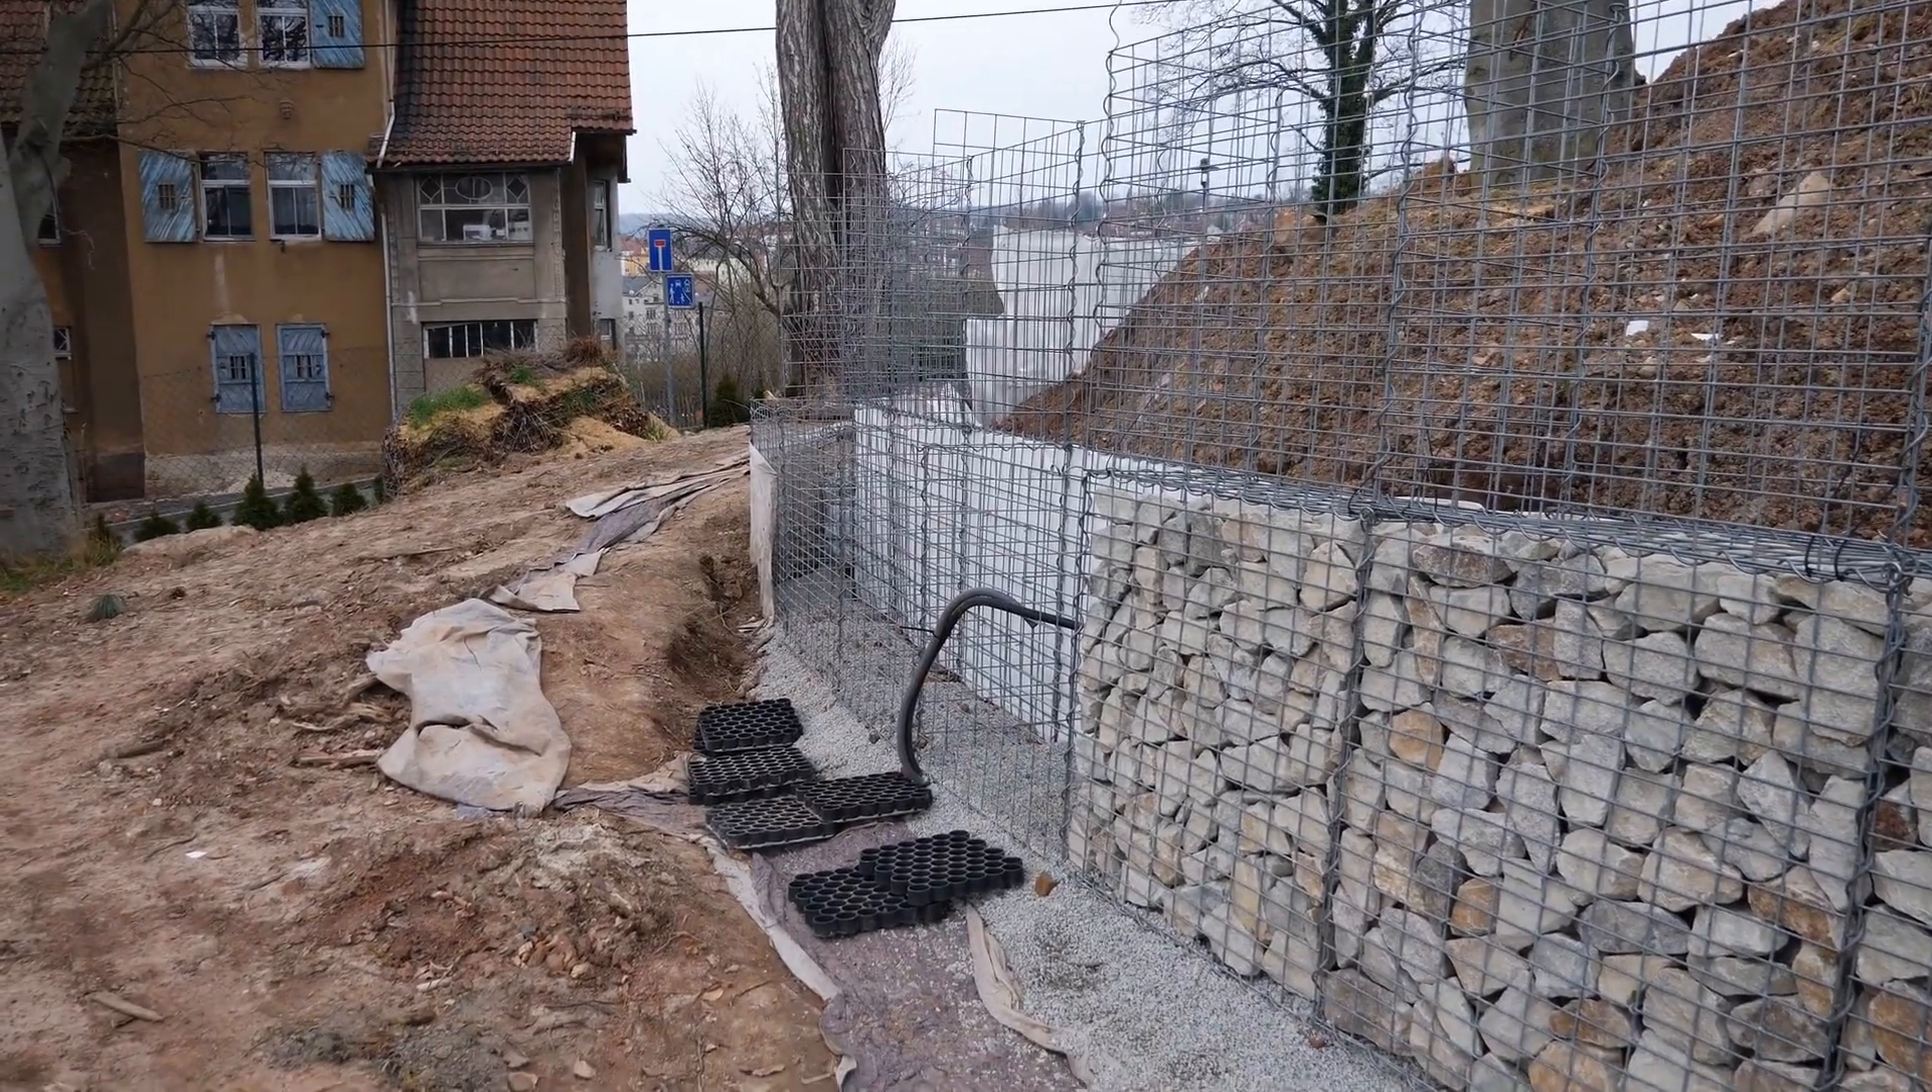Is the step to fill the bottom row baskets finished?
No.